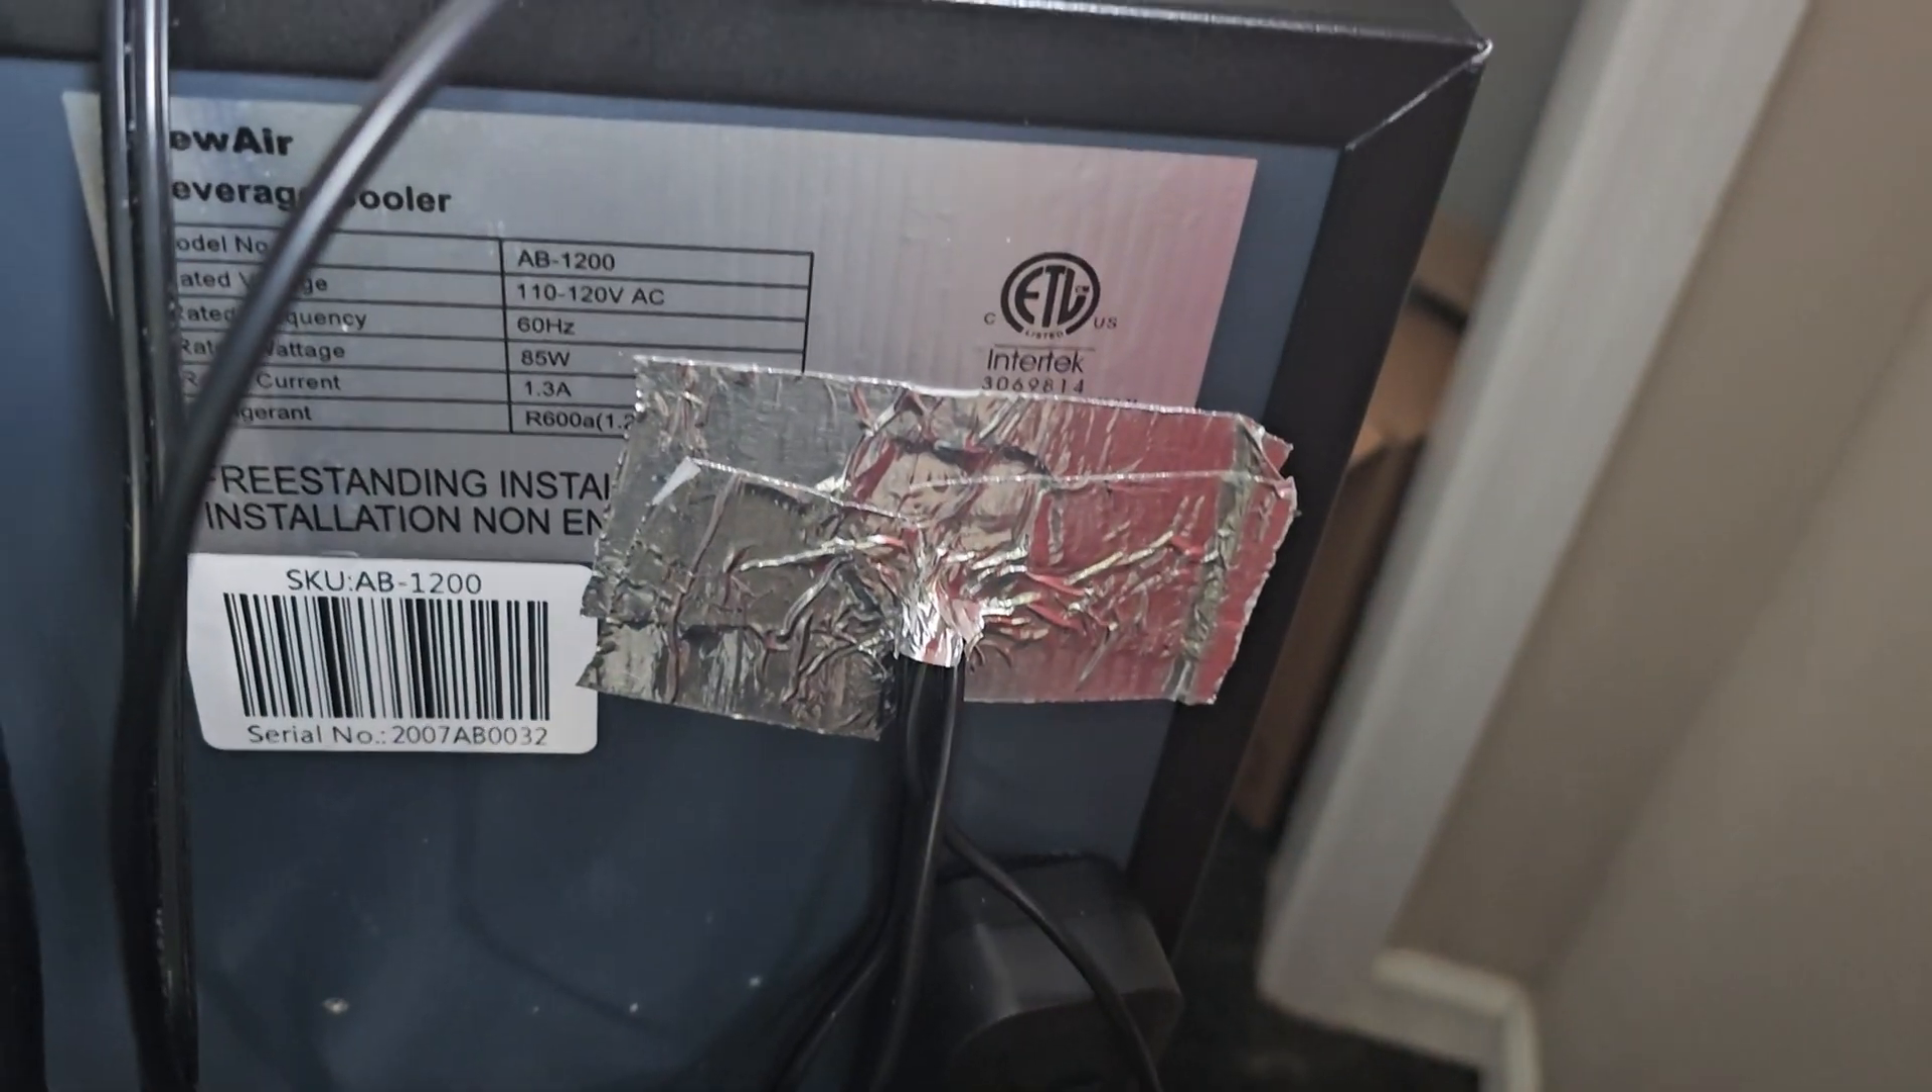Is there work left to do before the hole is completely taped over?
No.